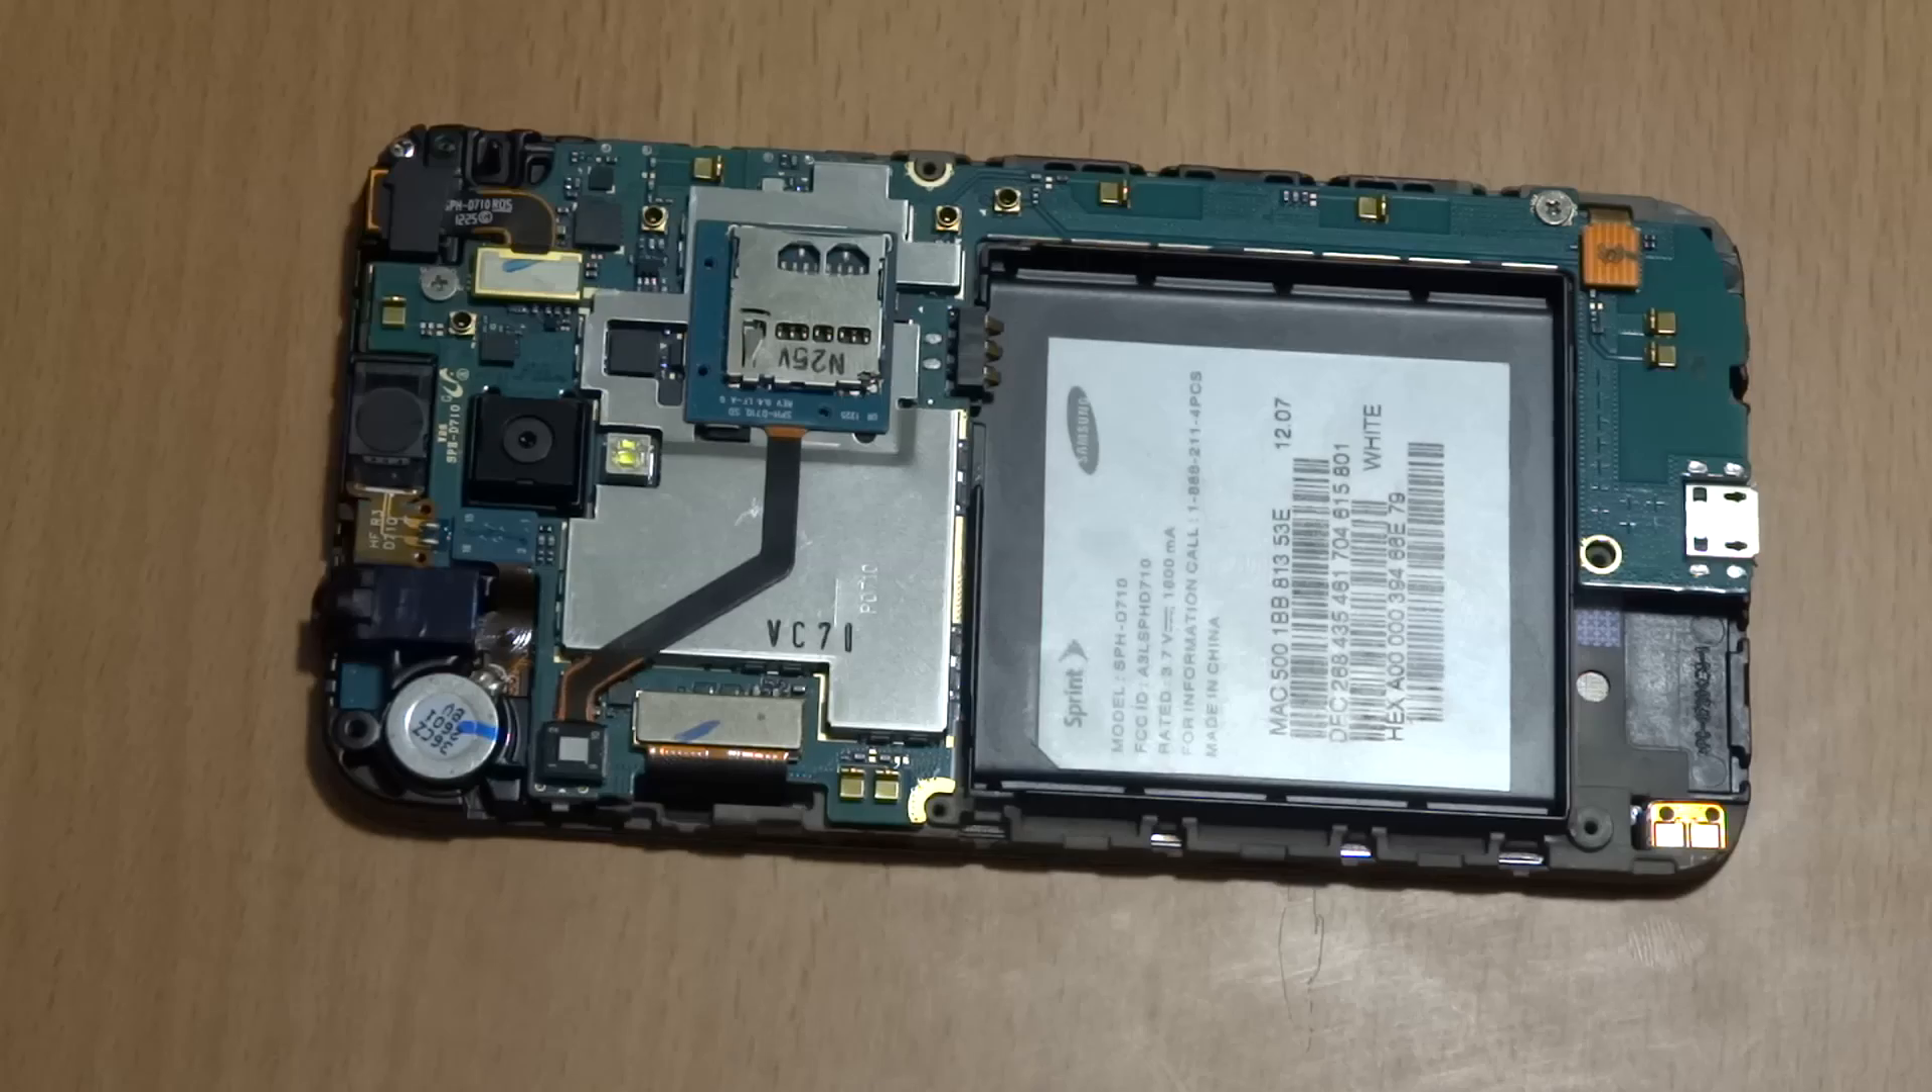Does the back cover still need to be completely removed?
No.